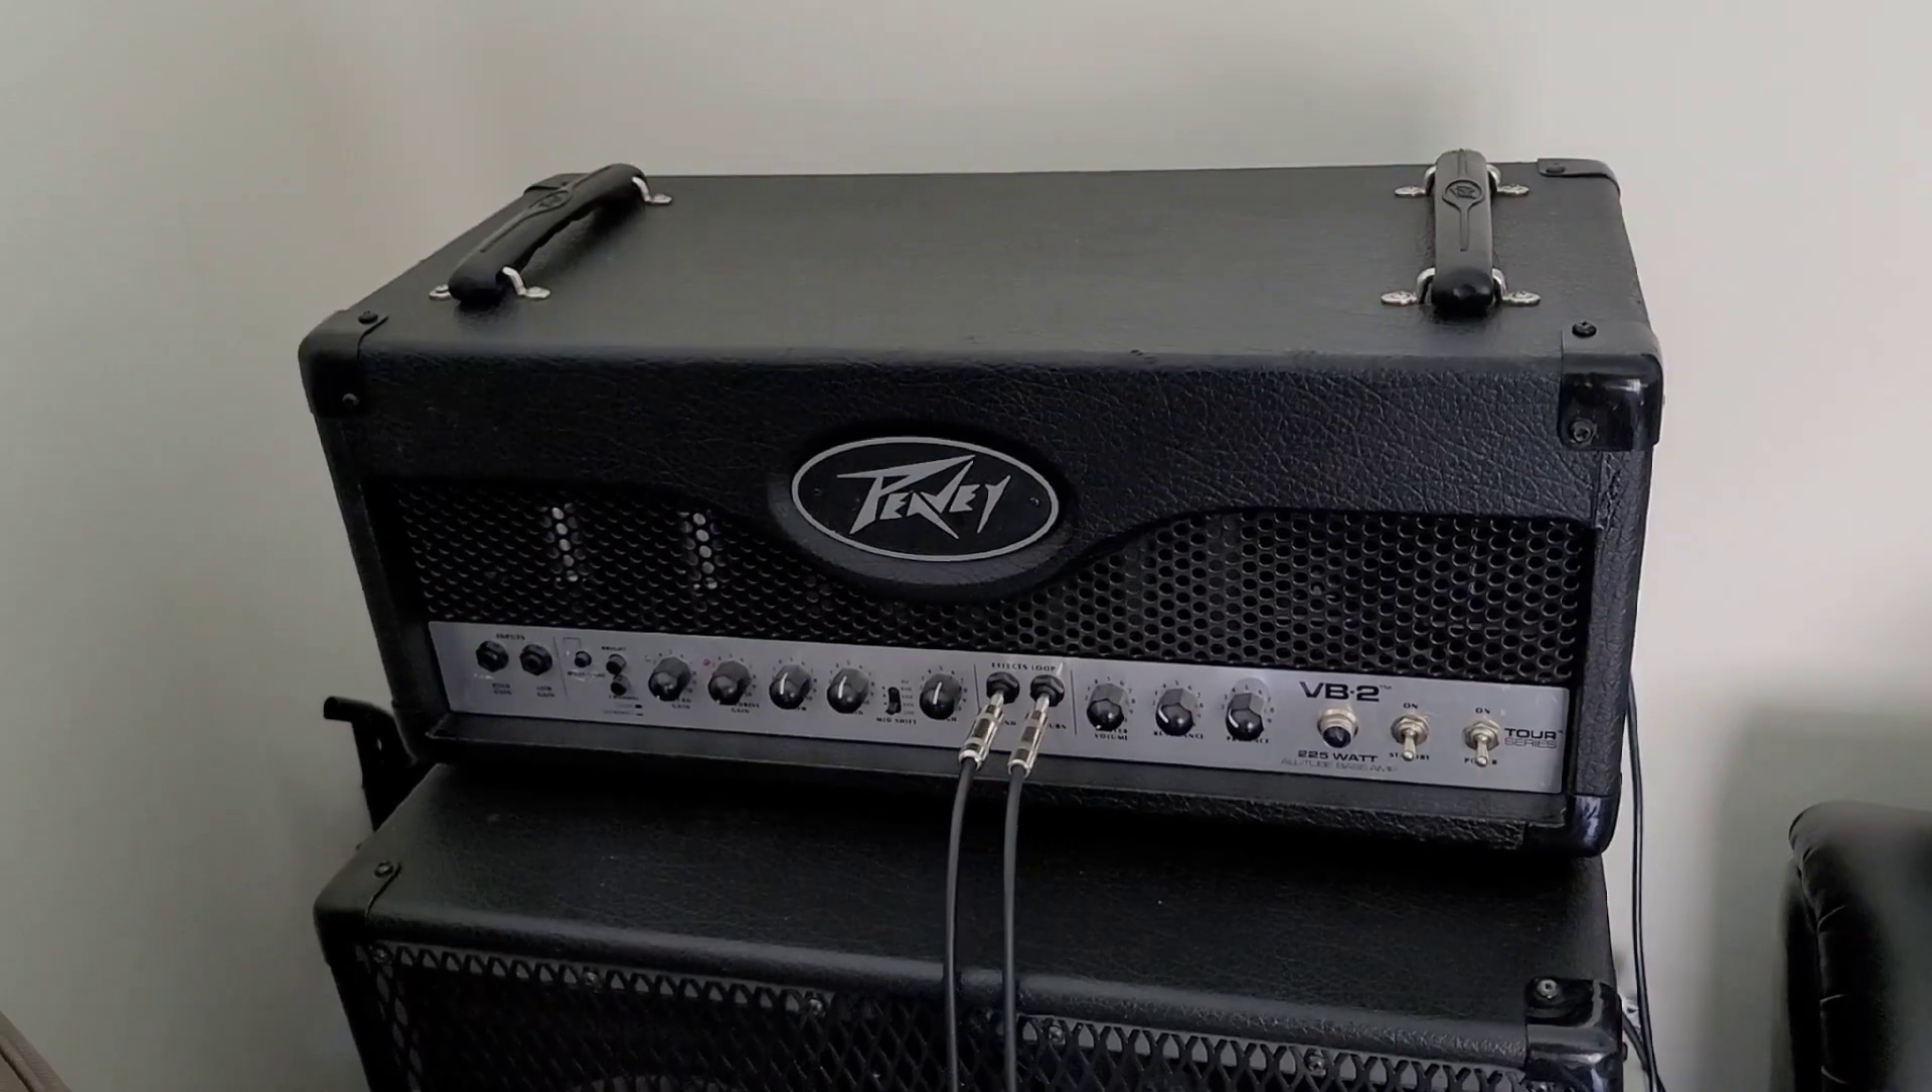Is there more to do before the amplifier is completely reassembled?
No.